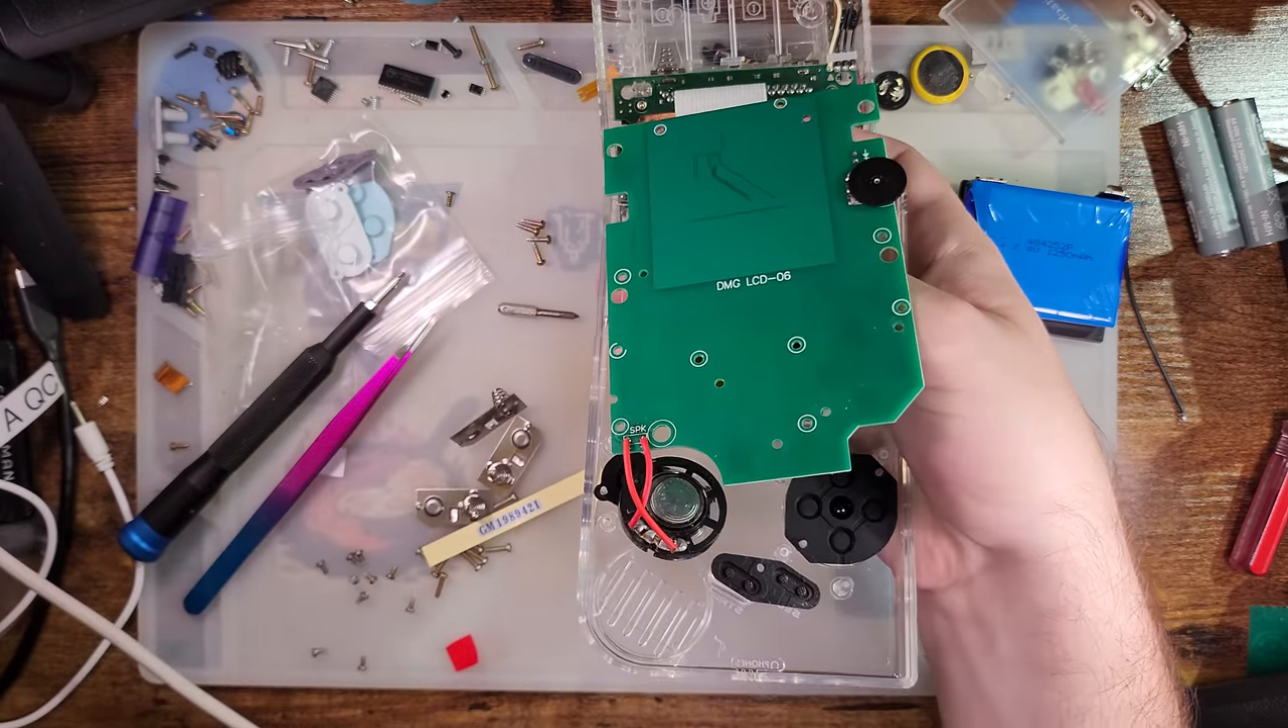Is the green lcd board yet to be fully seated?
Yes.